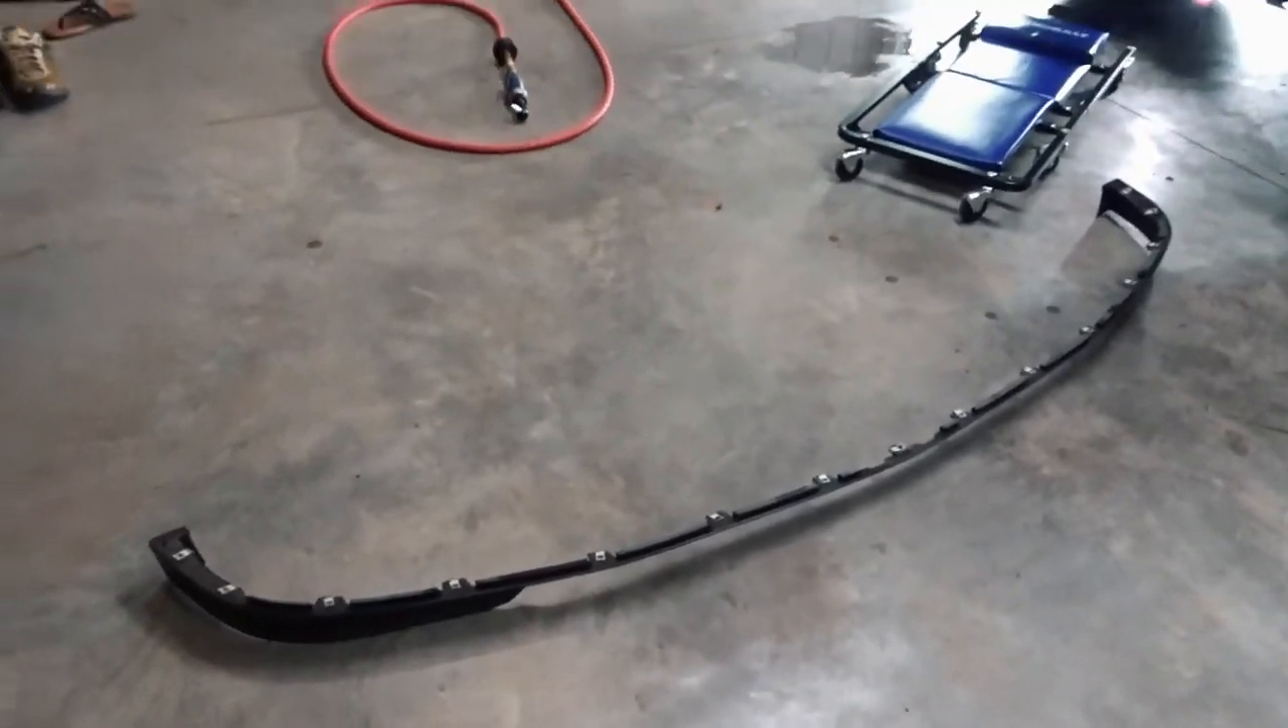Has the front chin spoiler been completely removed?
Yes.